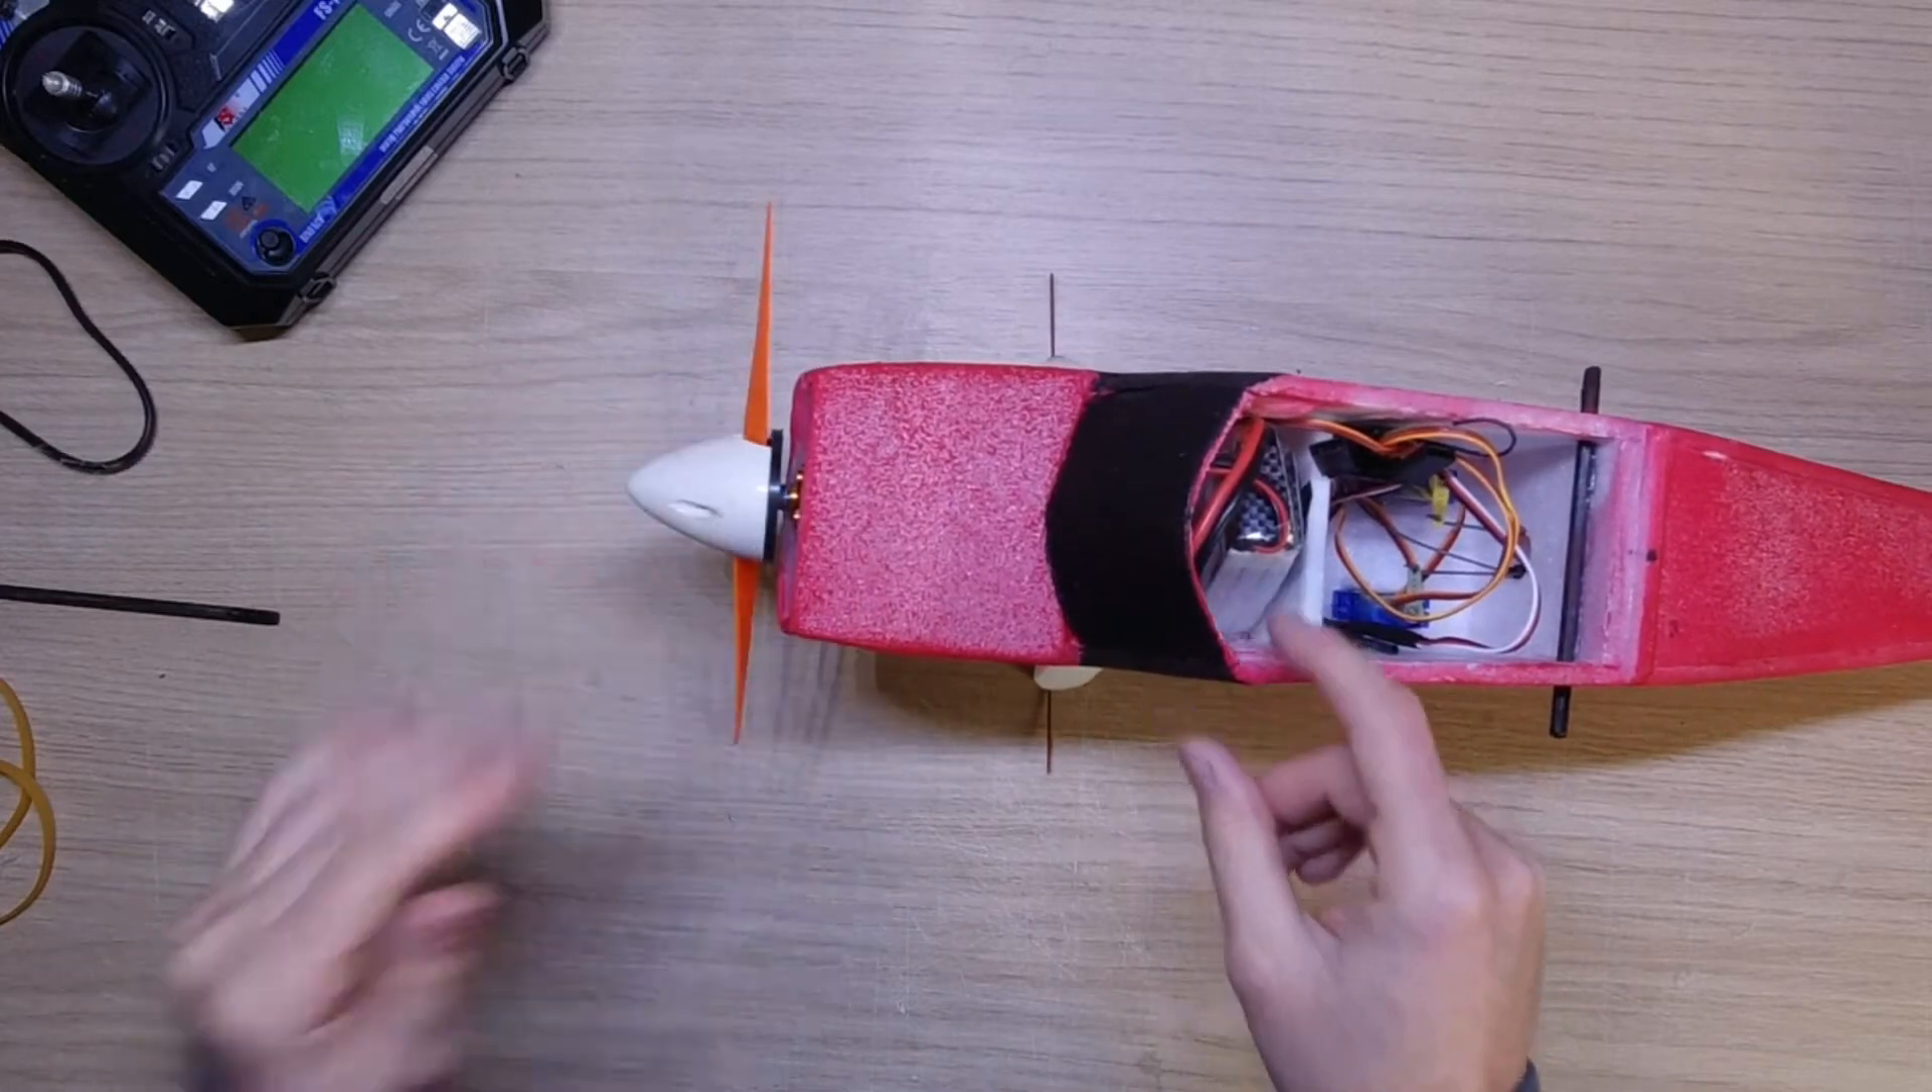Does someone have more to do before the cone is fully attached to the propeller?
No.